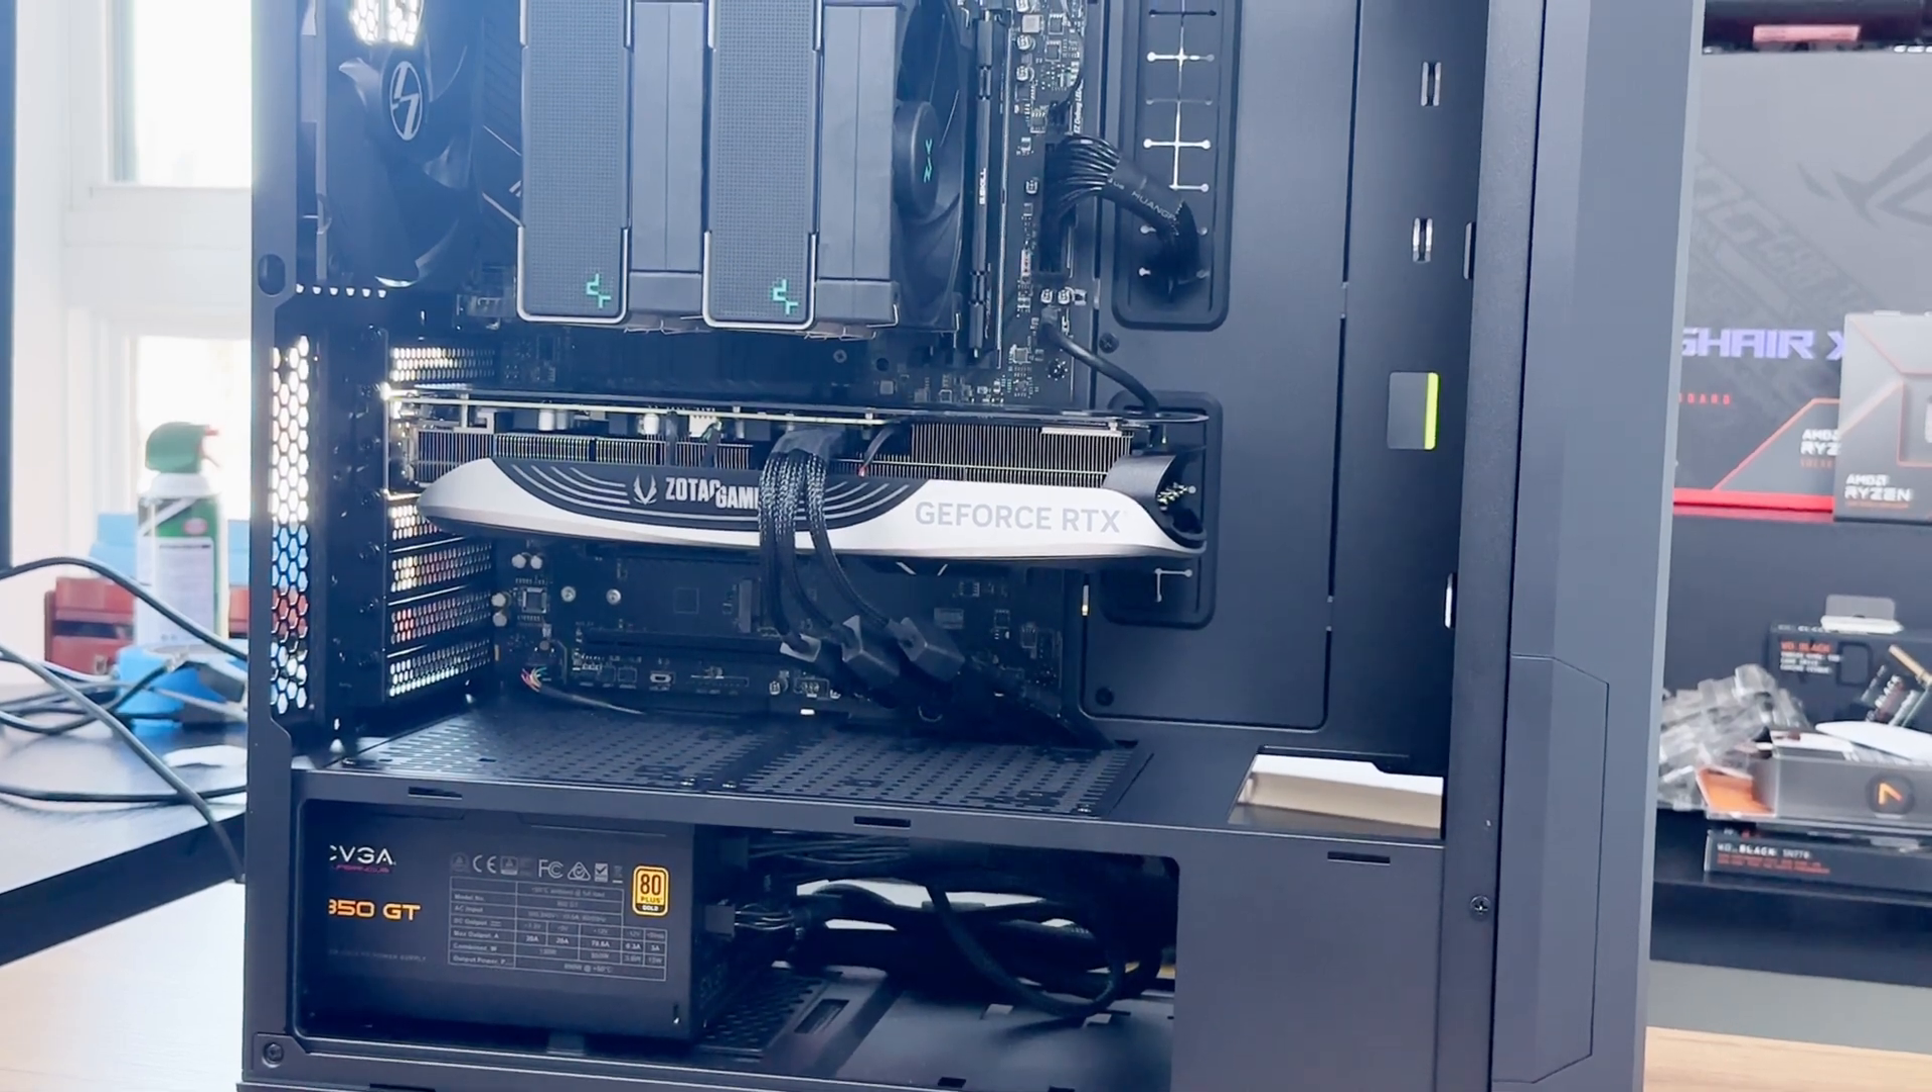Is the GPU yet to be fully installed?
No.